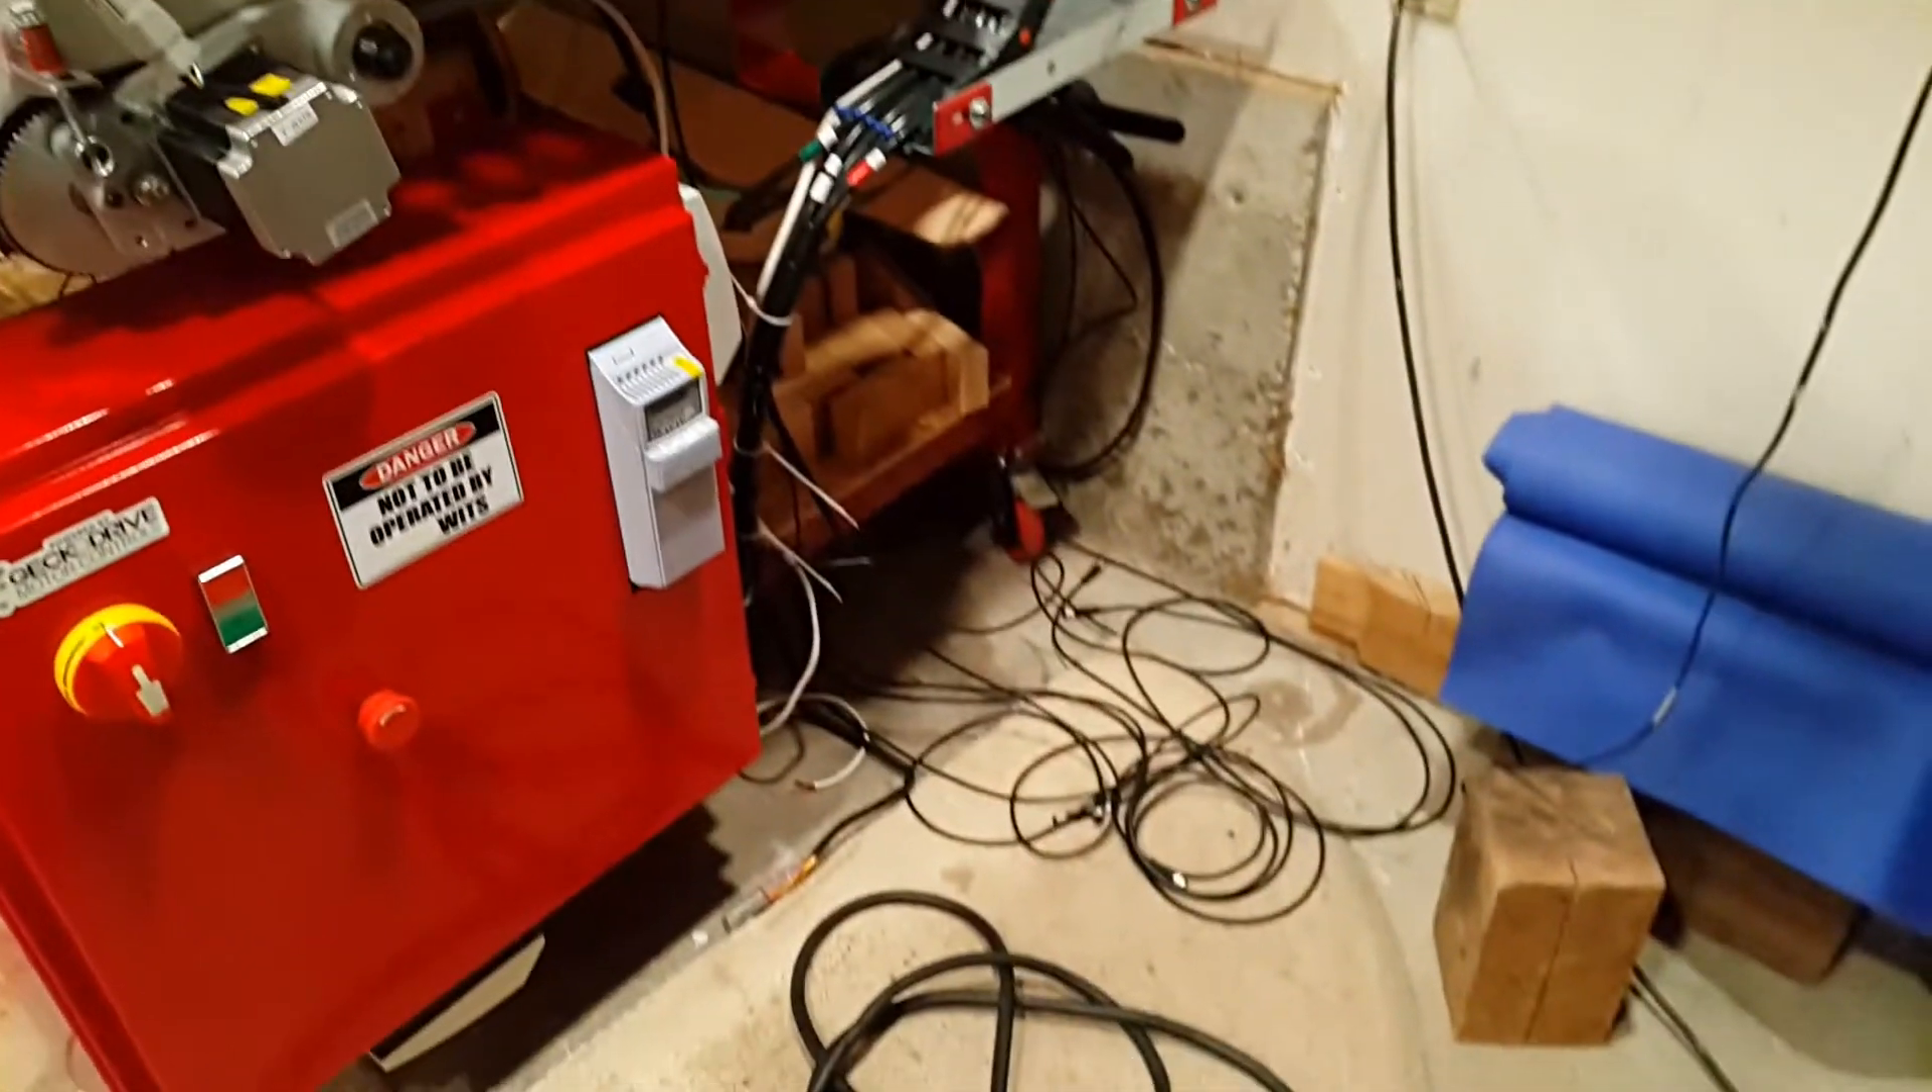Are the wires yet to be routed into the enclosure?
Yes.